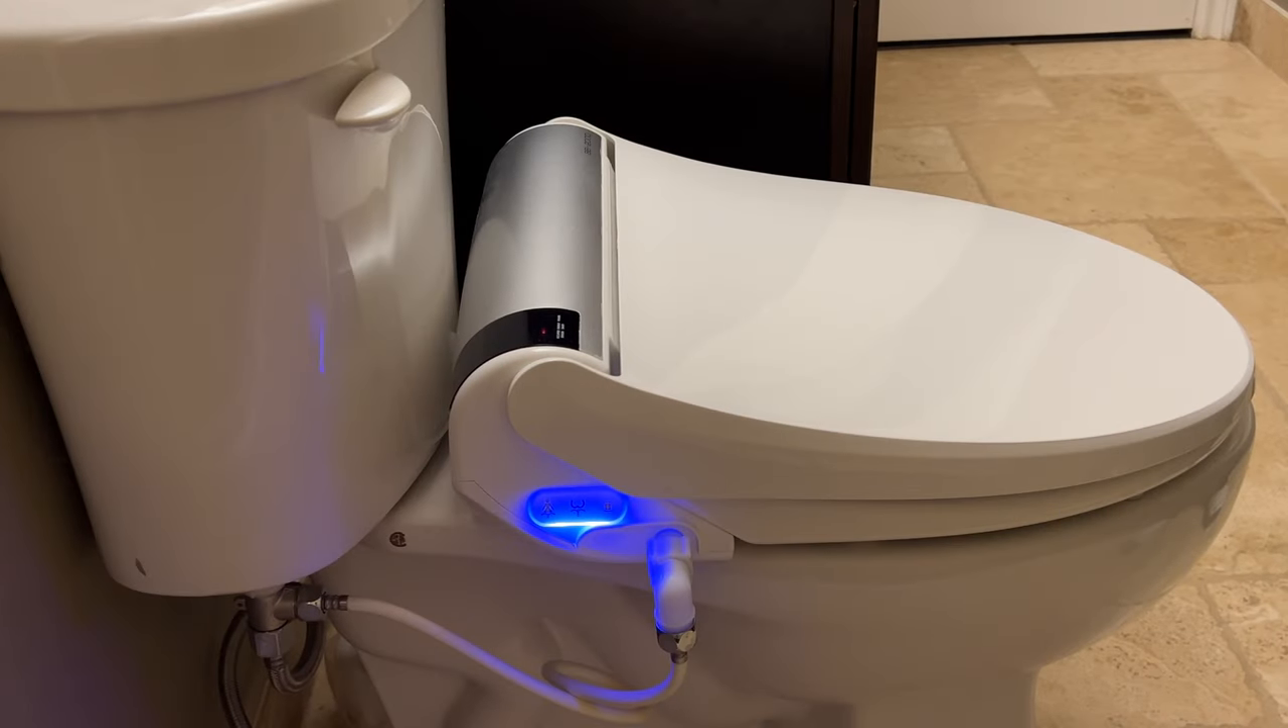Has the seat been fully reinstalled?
Yes.